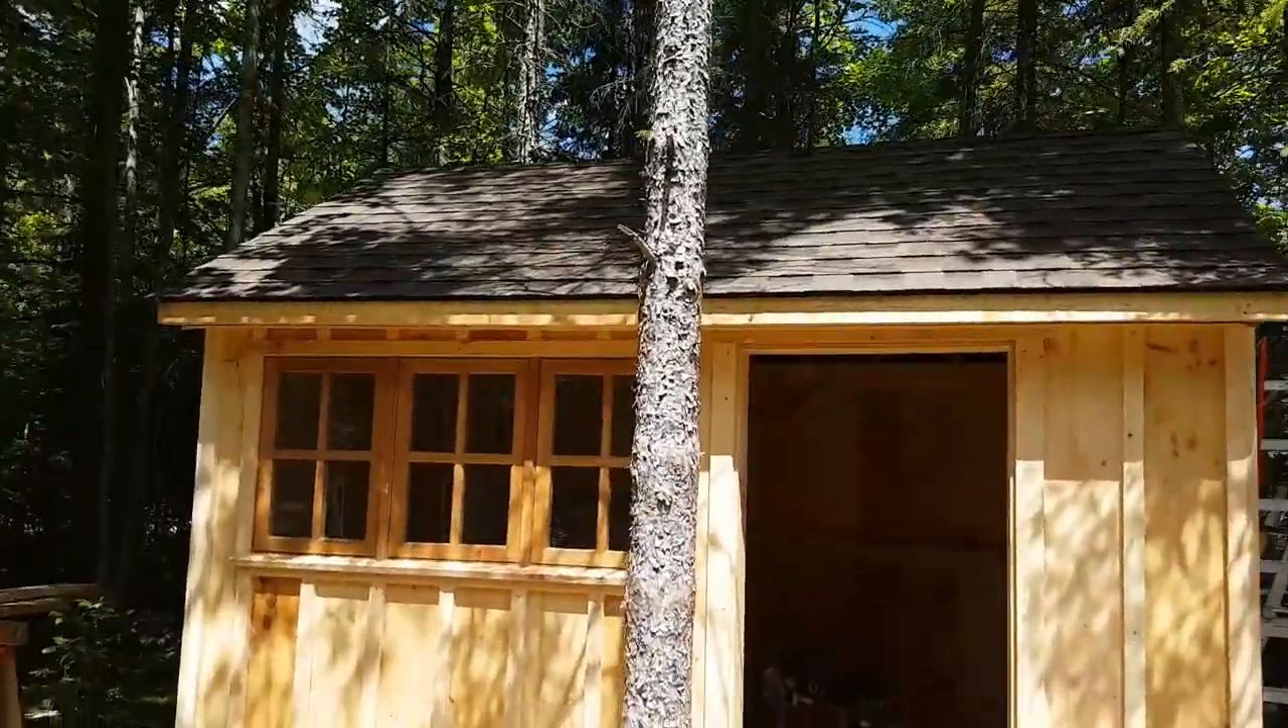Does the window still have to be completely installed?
No.